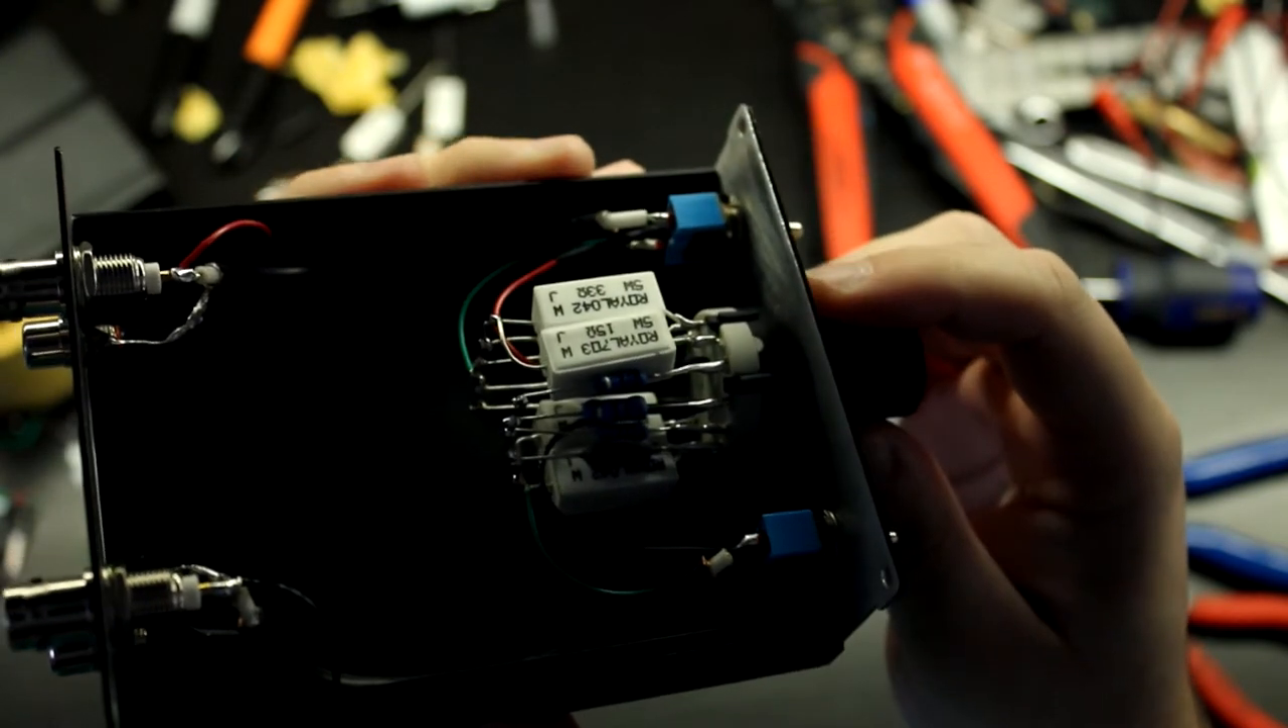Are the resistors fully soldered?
Yes.